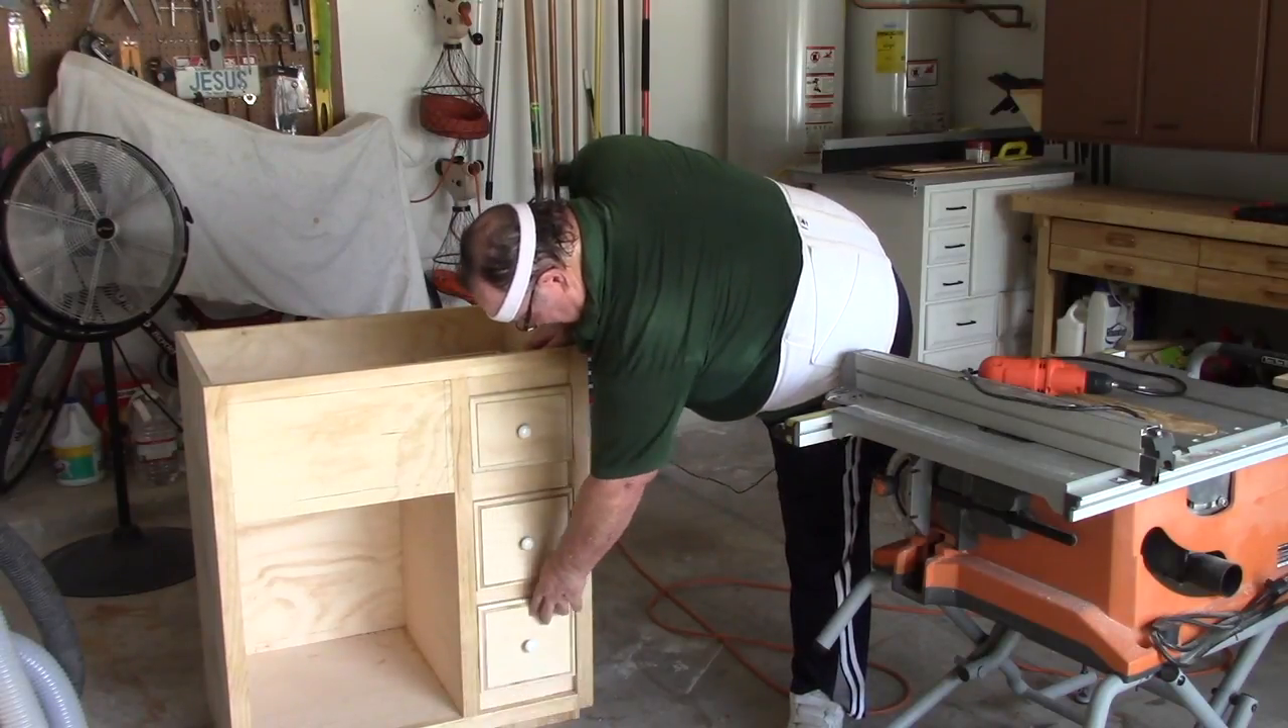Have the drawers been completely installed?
Yes.